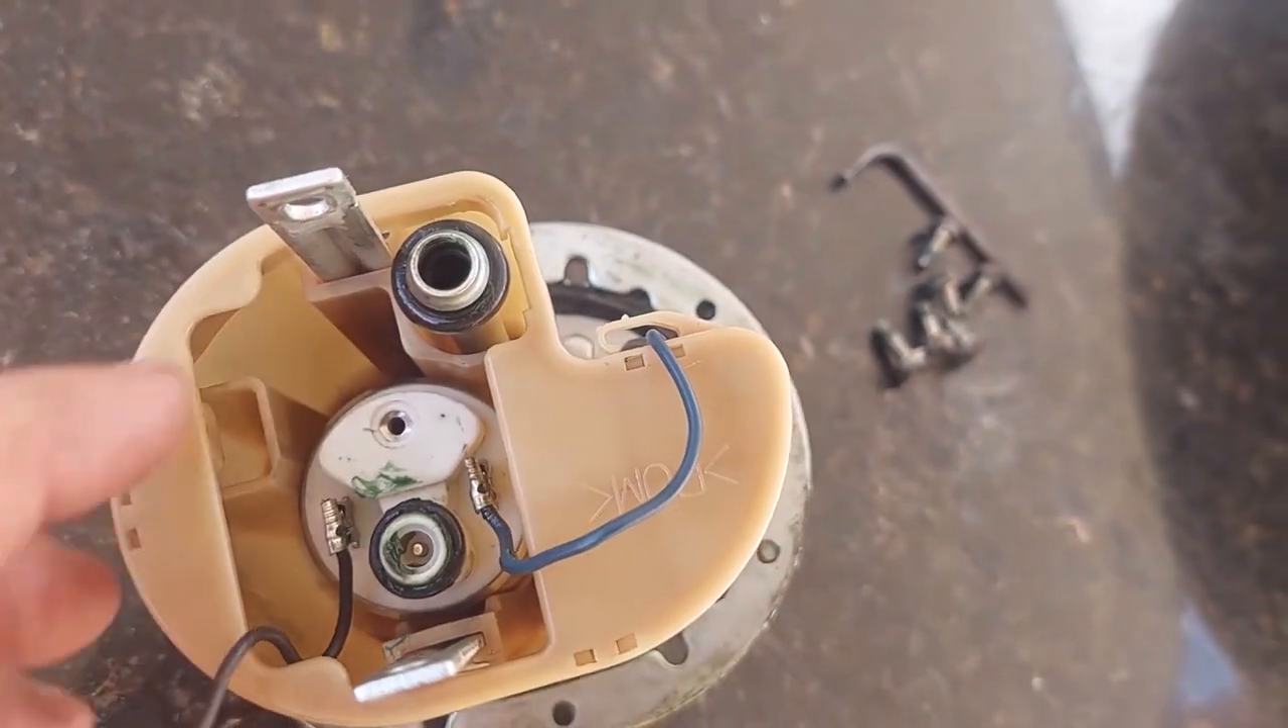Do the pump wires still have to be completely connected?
No.